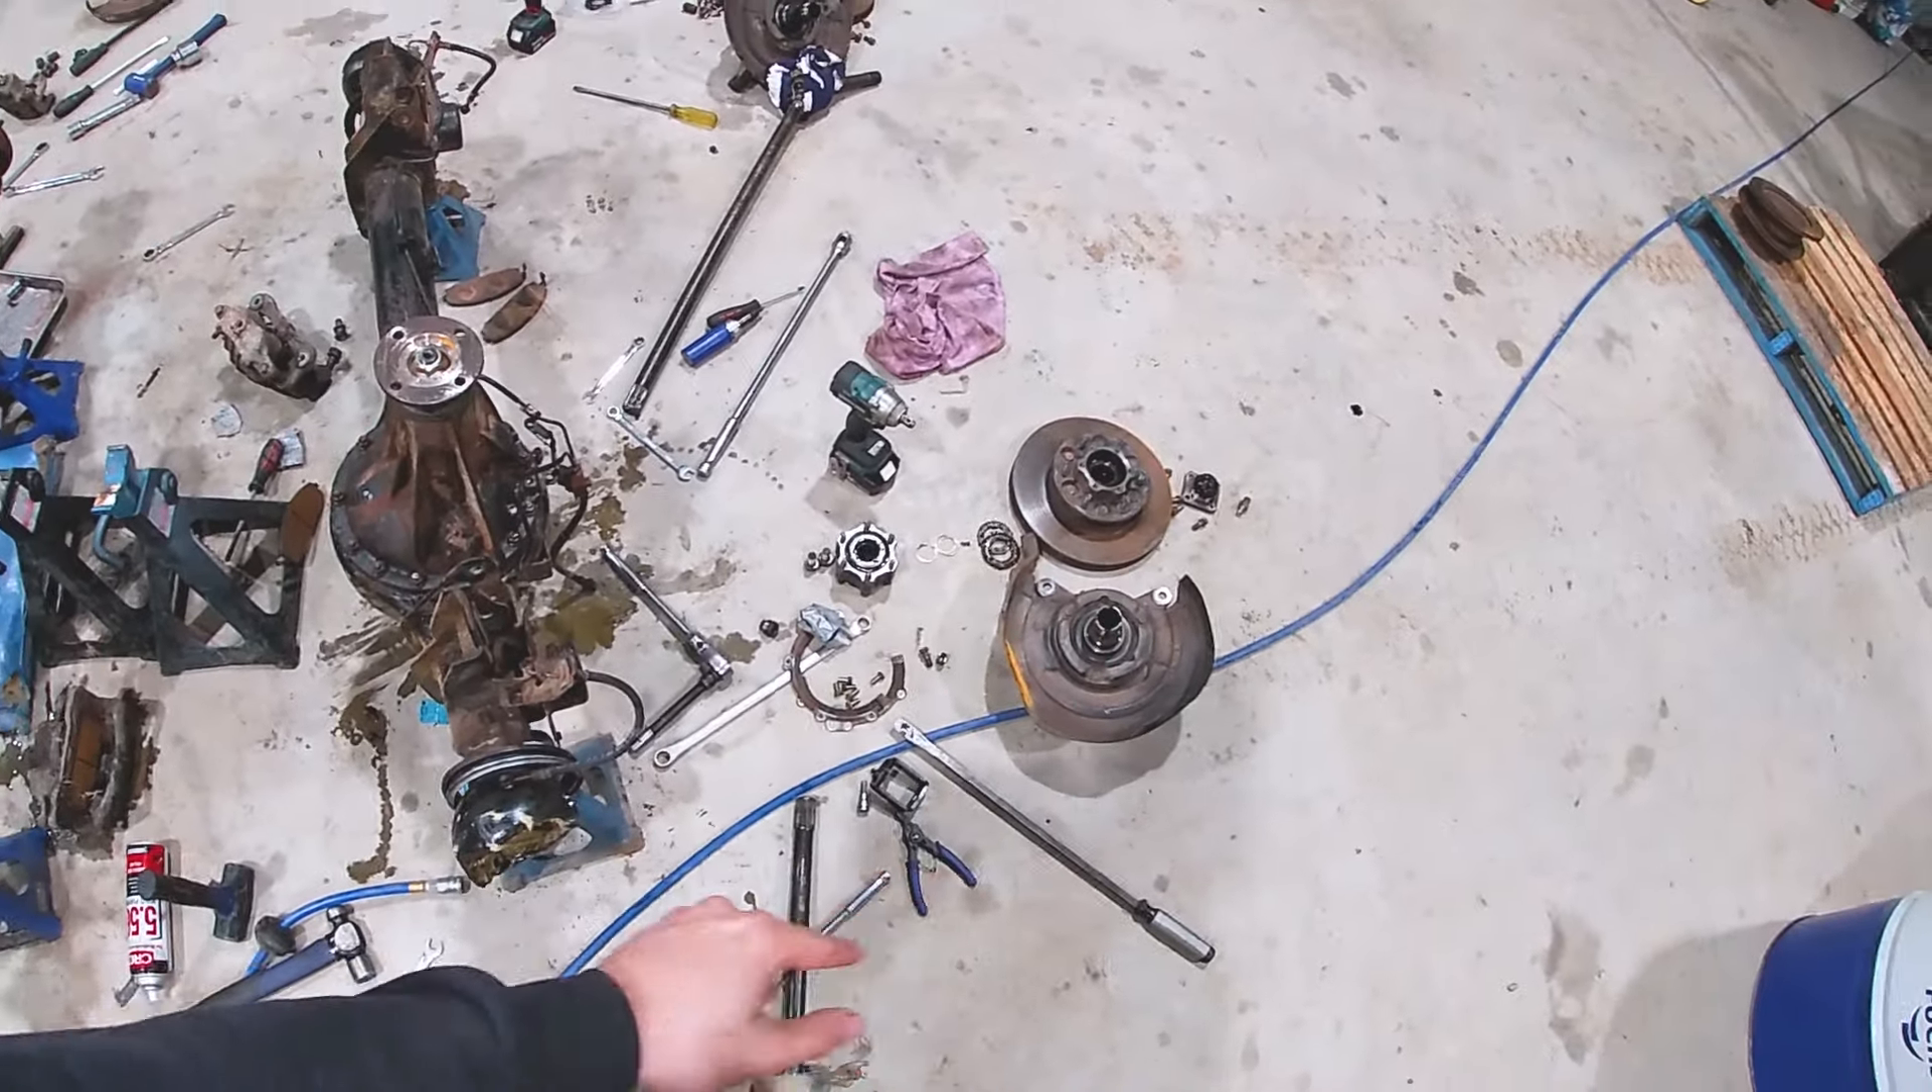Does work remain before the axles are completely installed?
Yes.